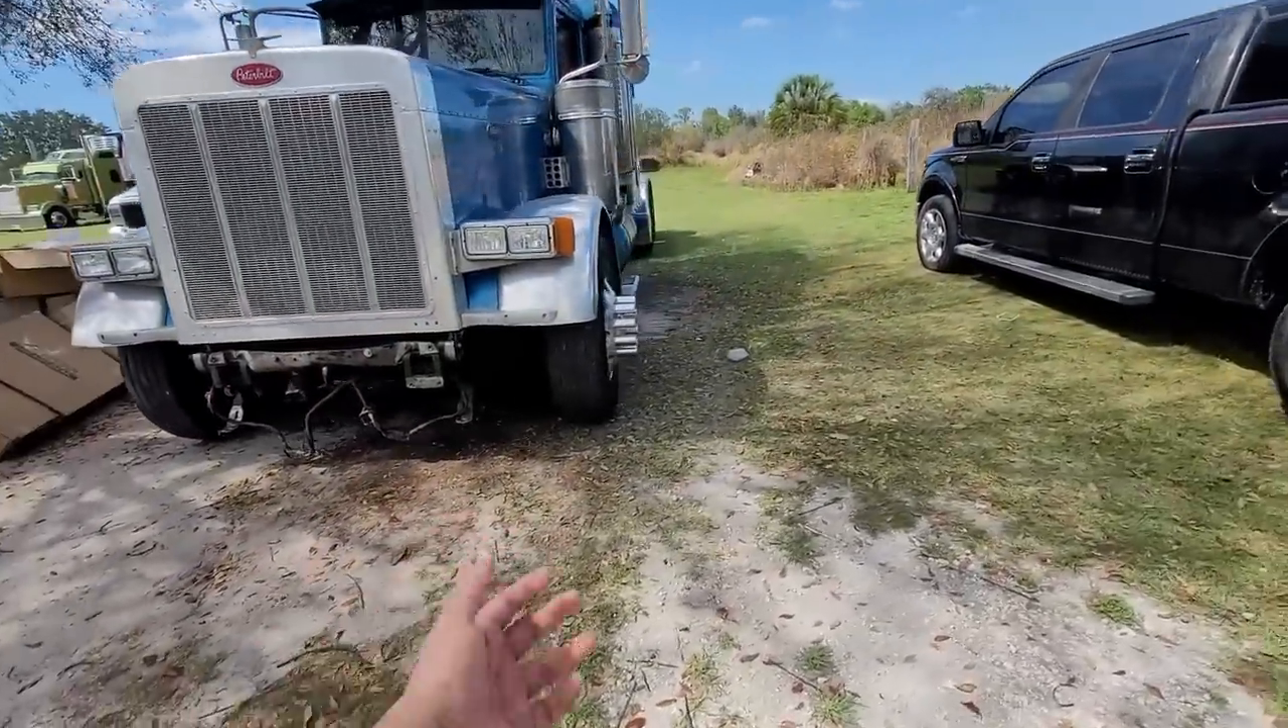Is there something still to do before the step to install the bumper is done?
Yes.